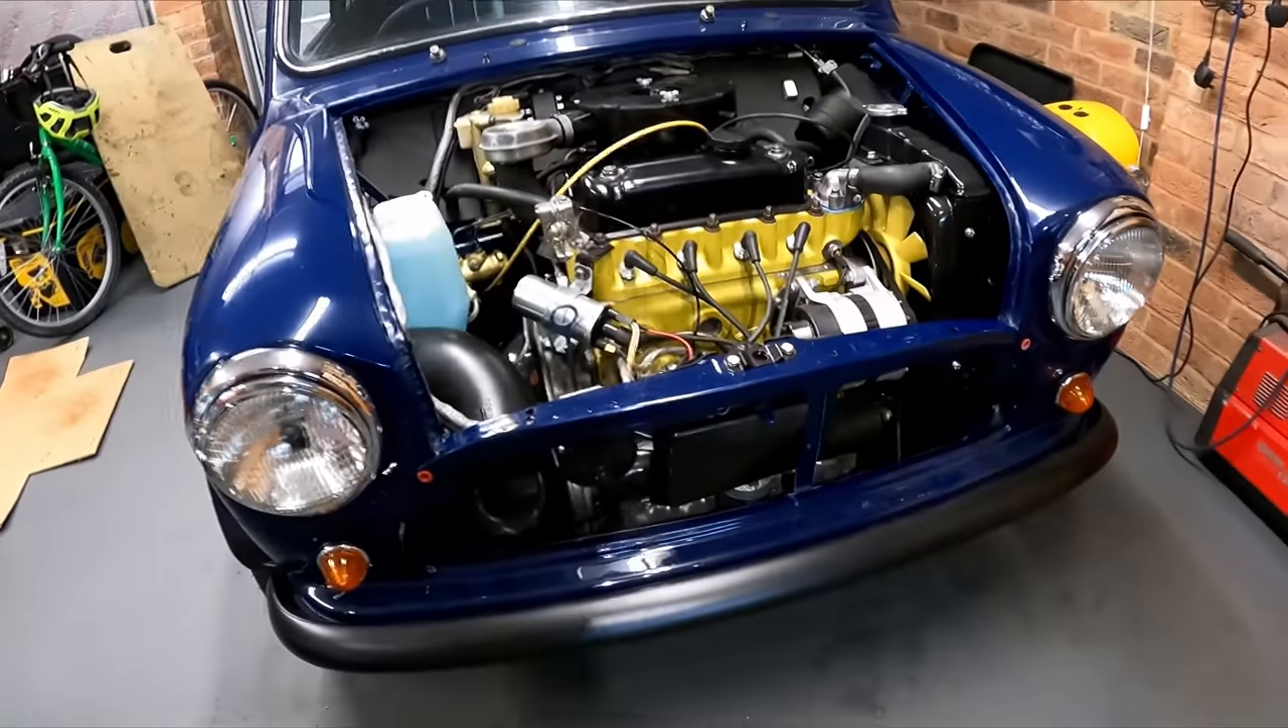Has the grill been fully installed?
No.